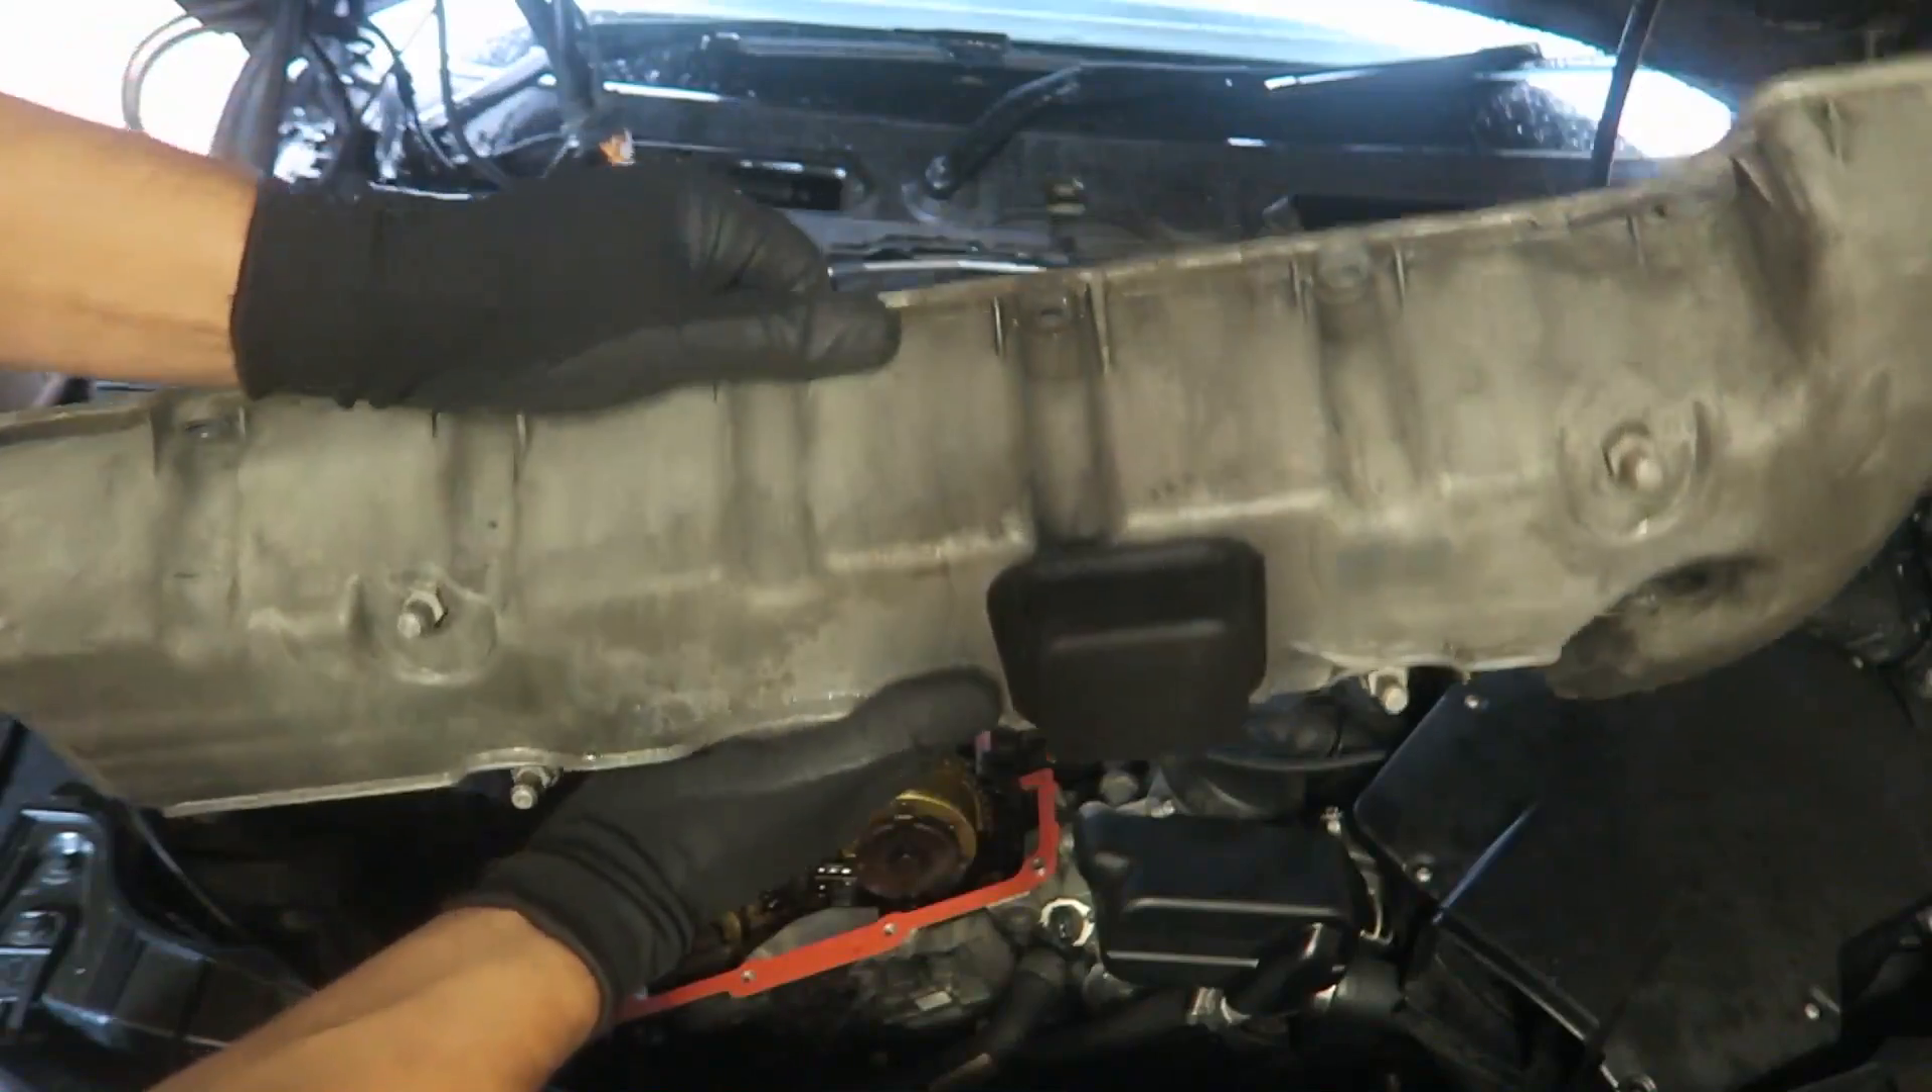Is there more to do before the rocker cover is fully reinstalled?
Yes.